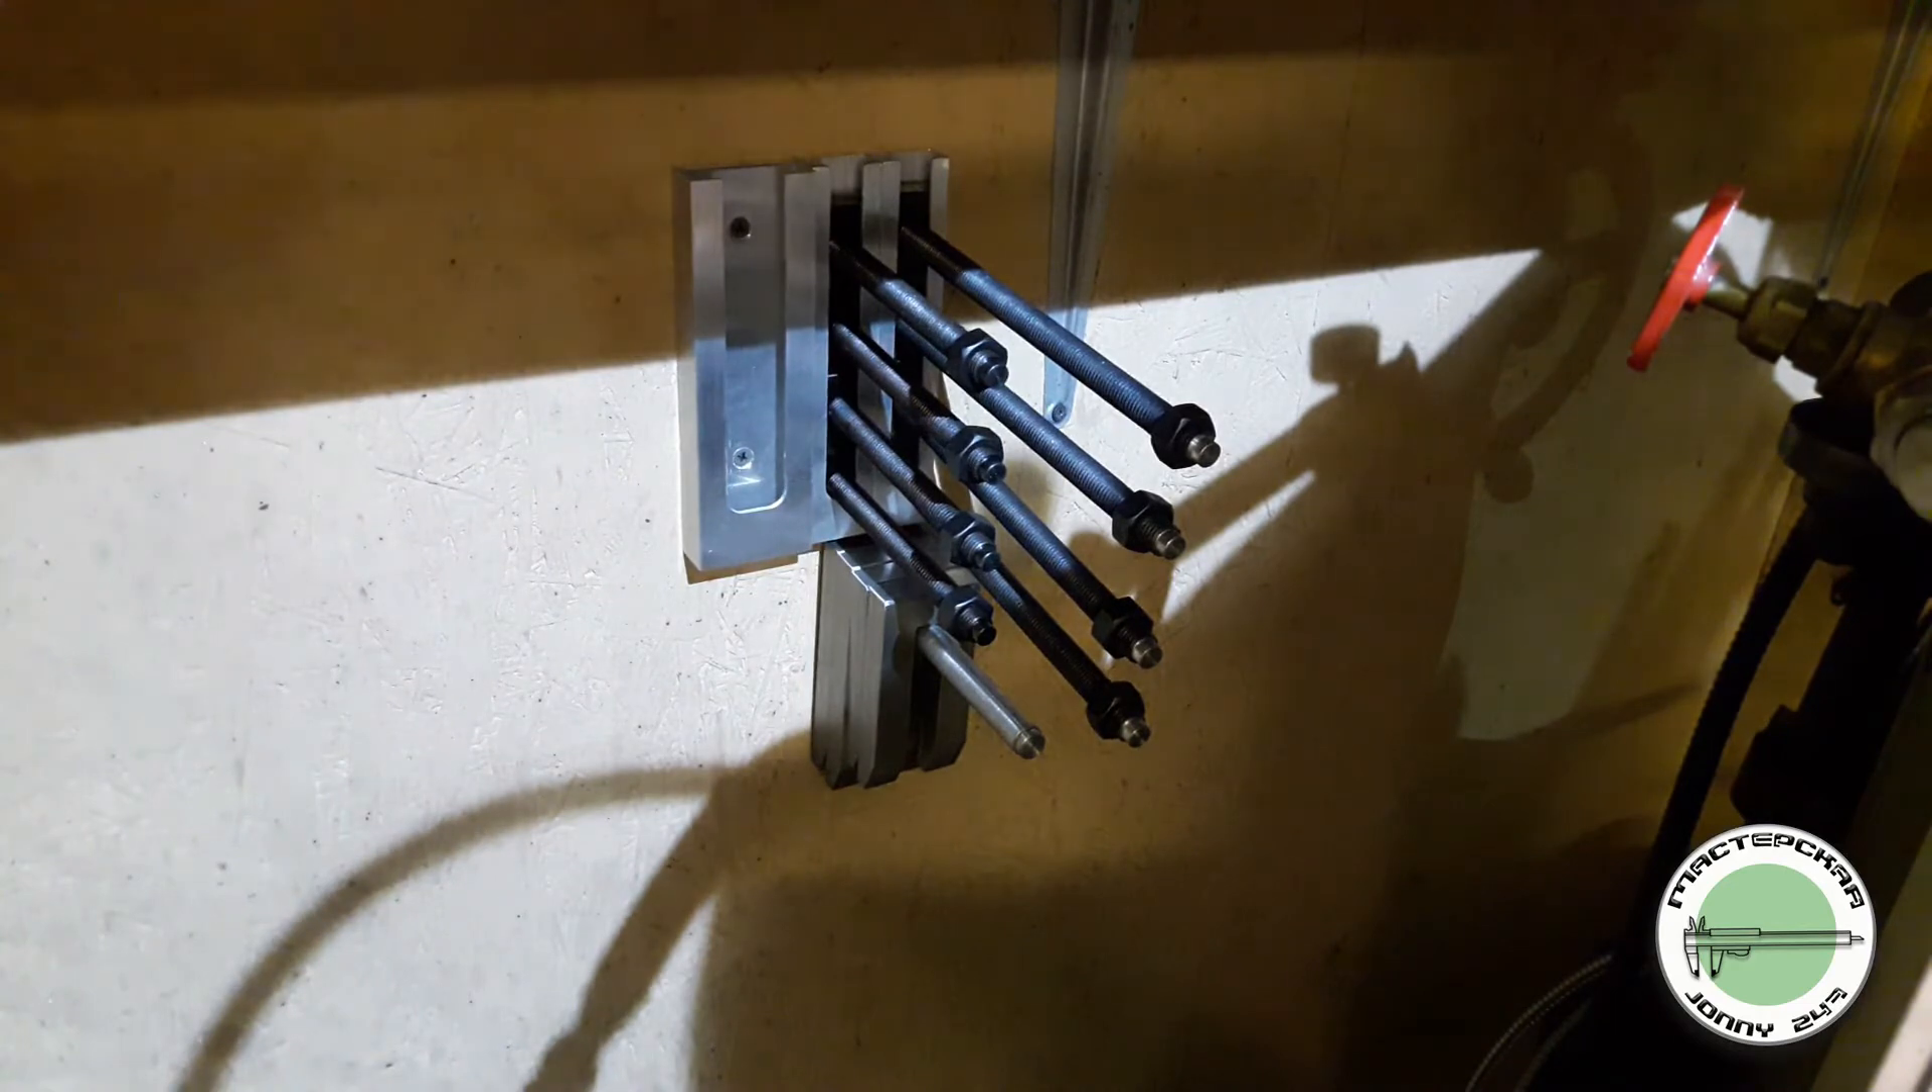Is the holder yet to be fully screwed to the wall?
No.